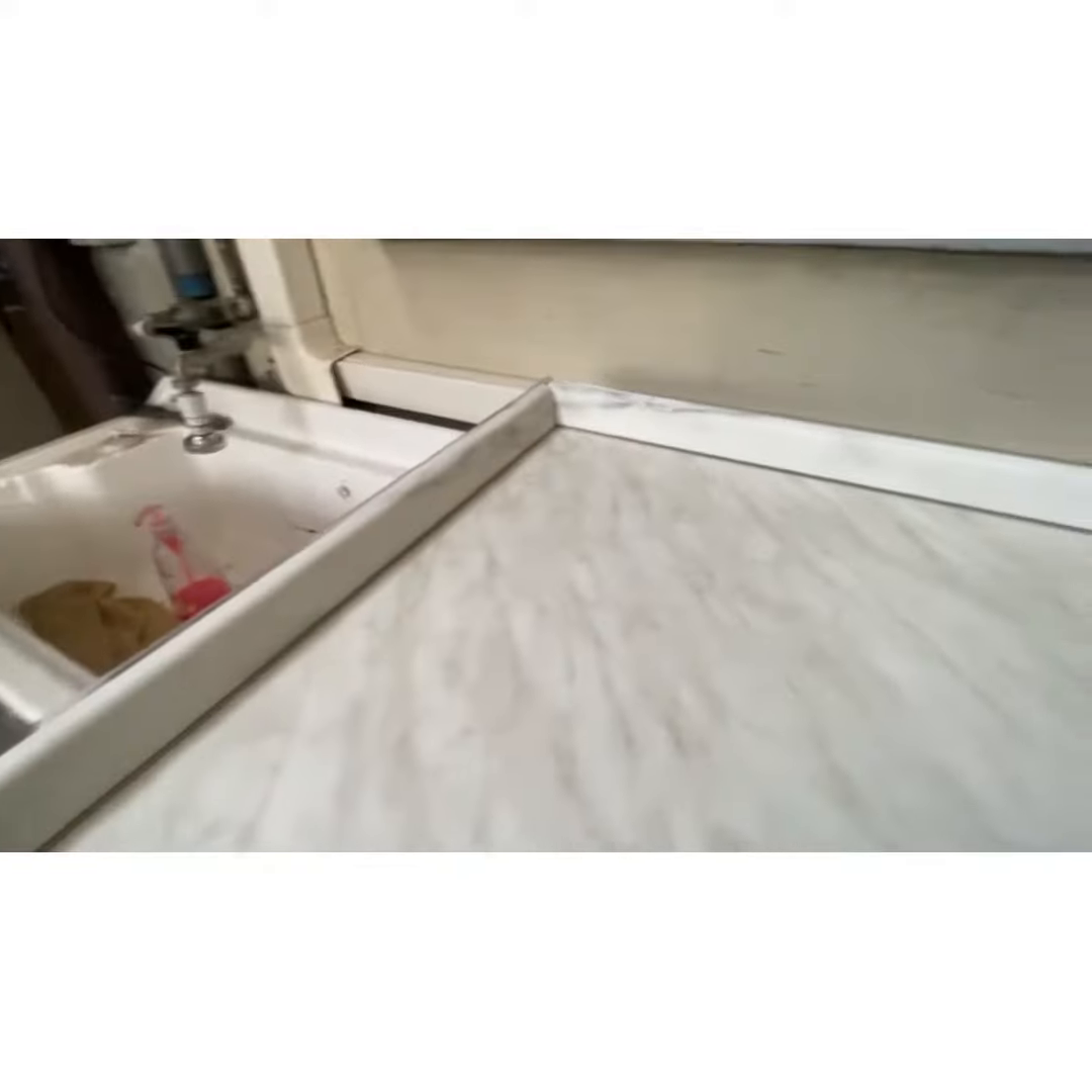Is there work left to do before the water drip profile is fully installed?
No.